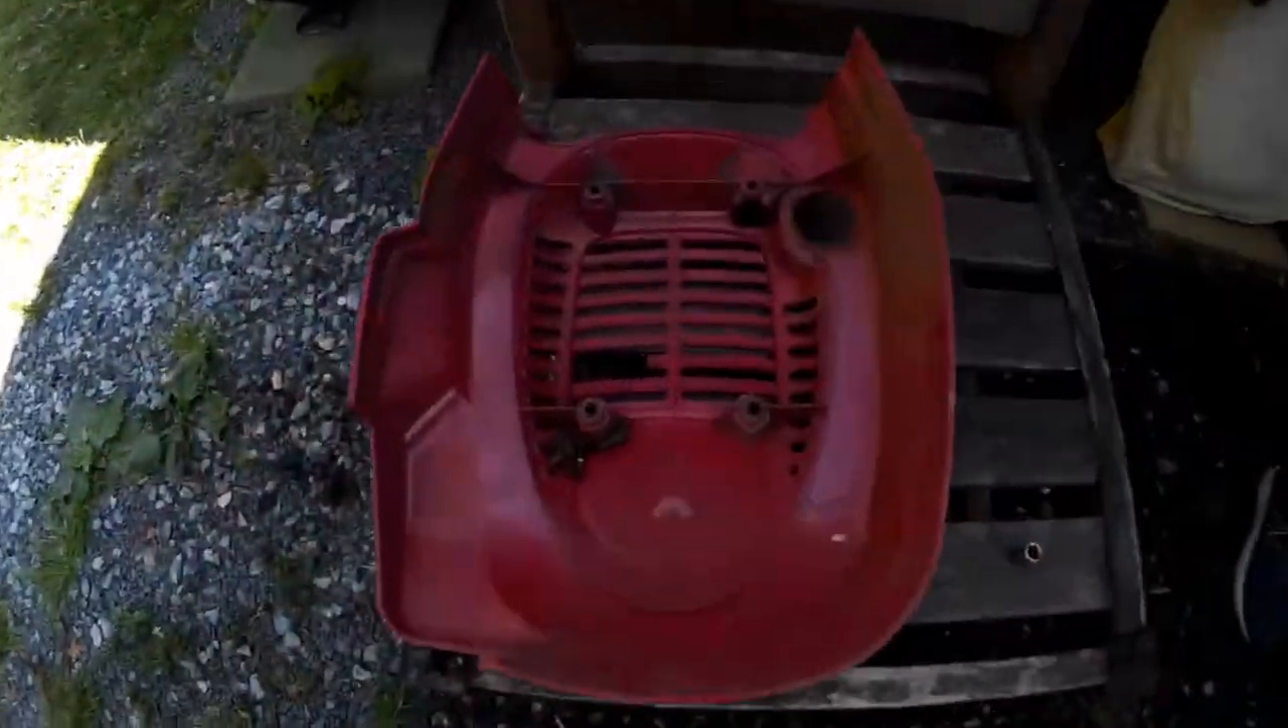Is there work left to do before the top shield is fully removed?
No.